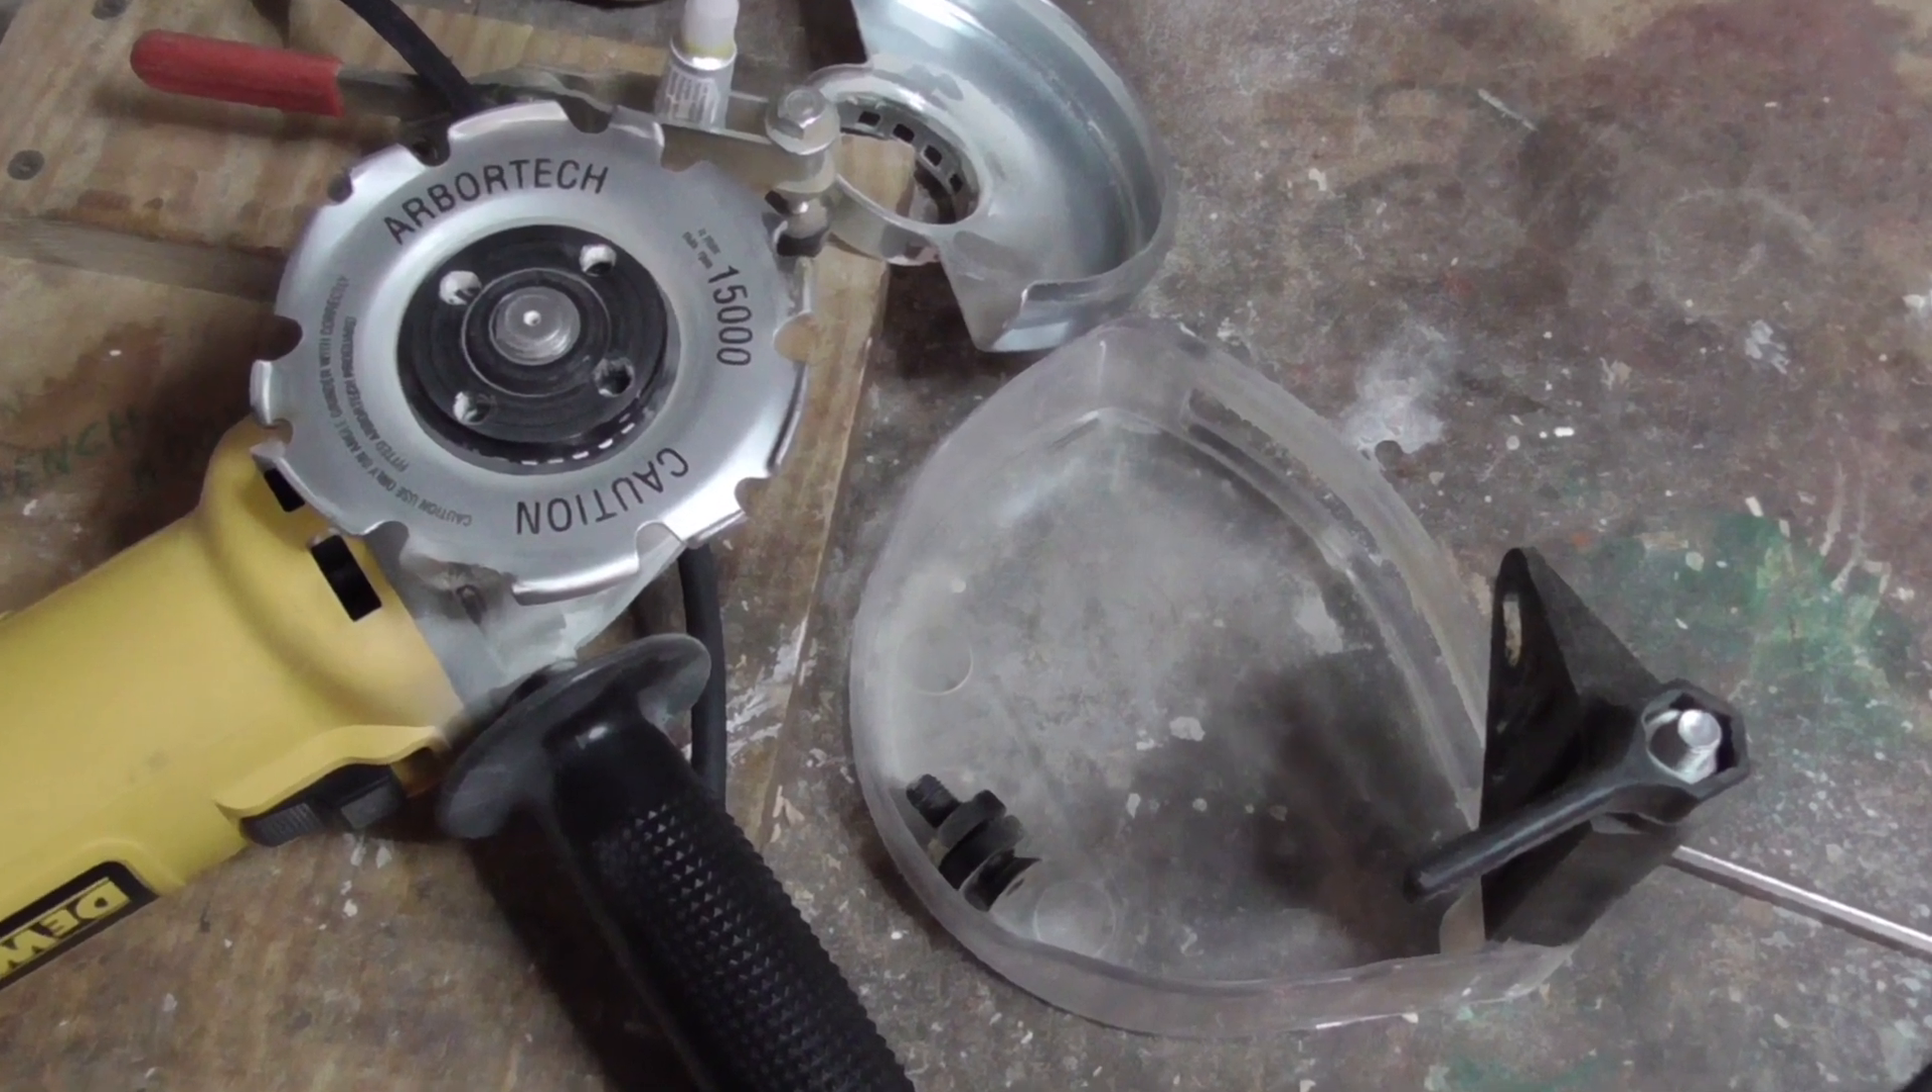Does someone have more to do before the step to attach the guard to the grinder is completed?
Yes.